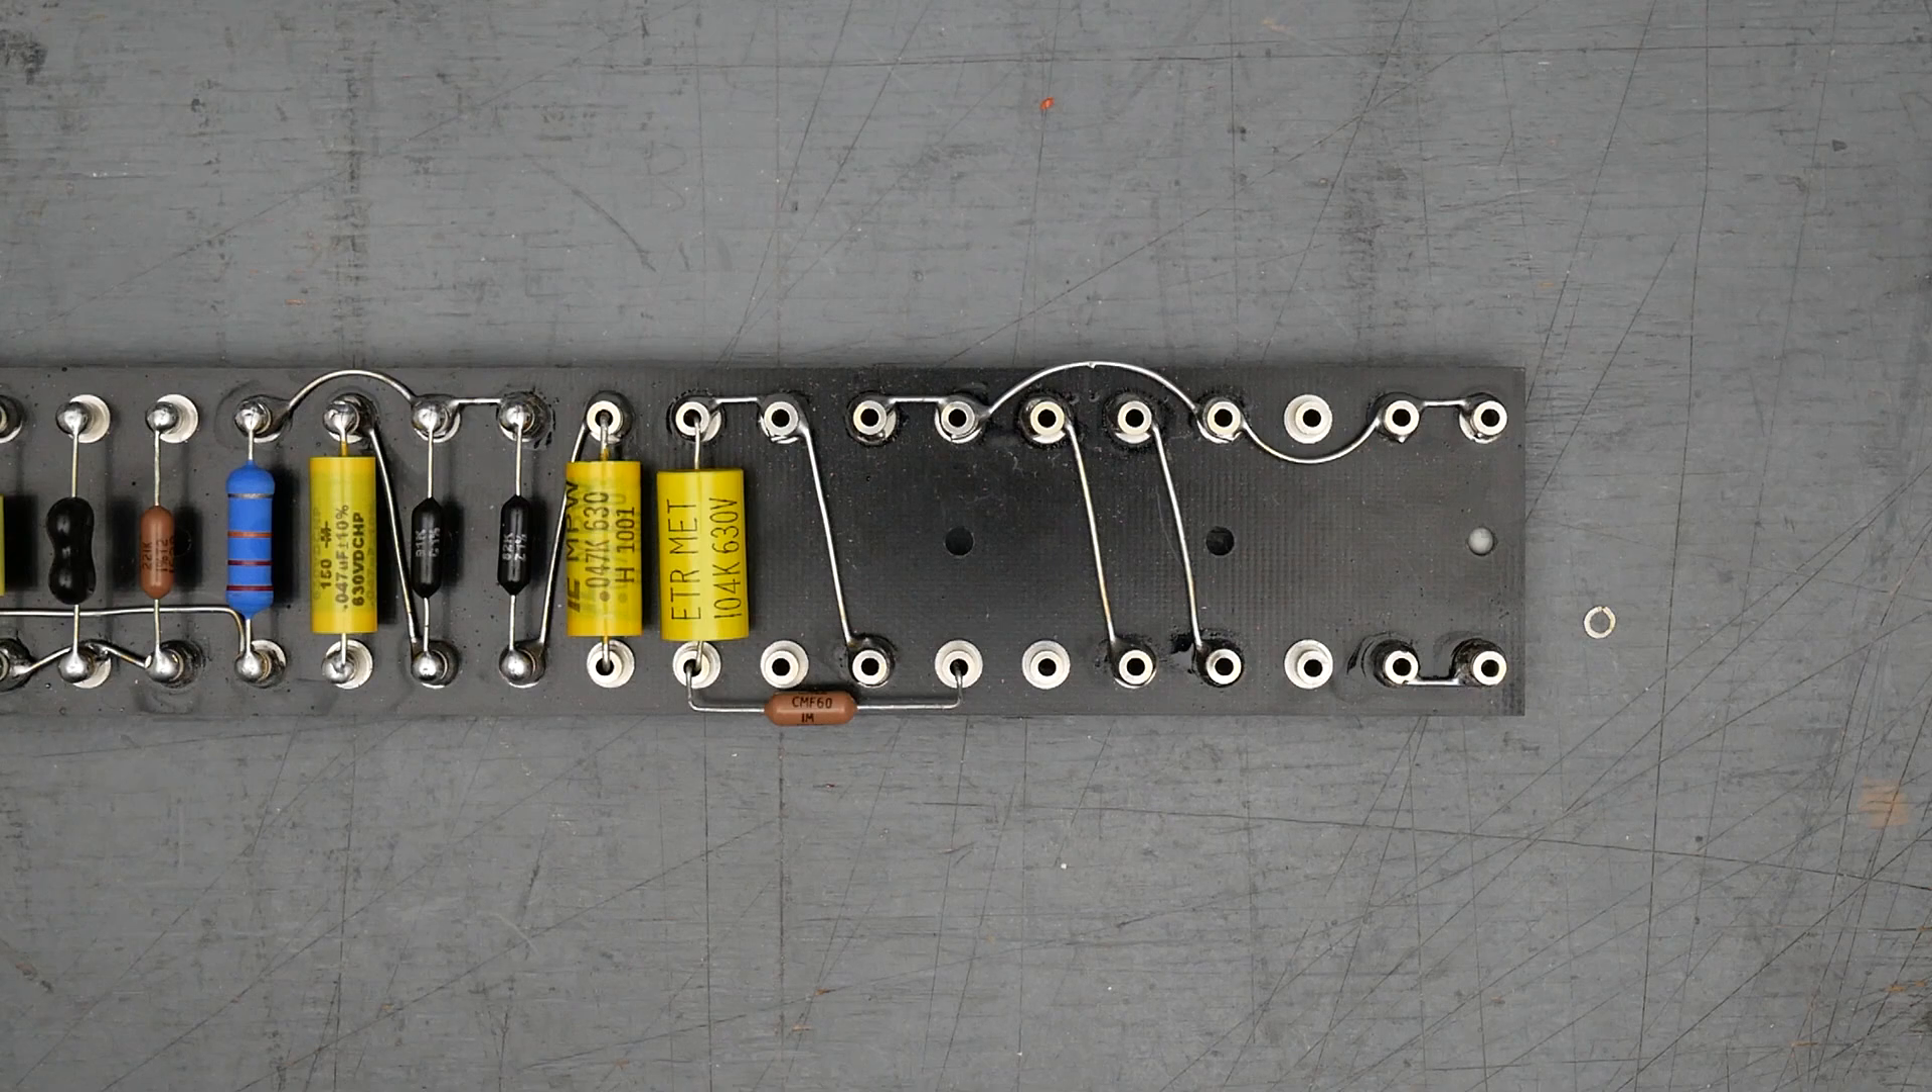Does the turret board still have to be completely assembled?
Yes.